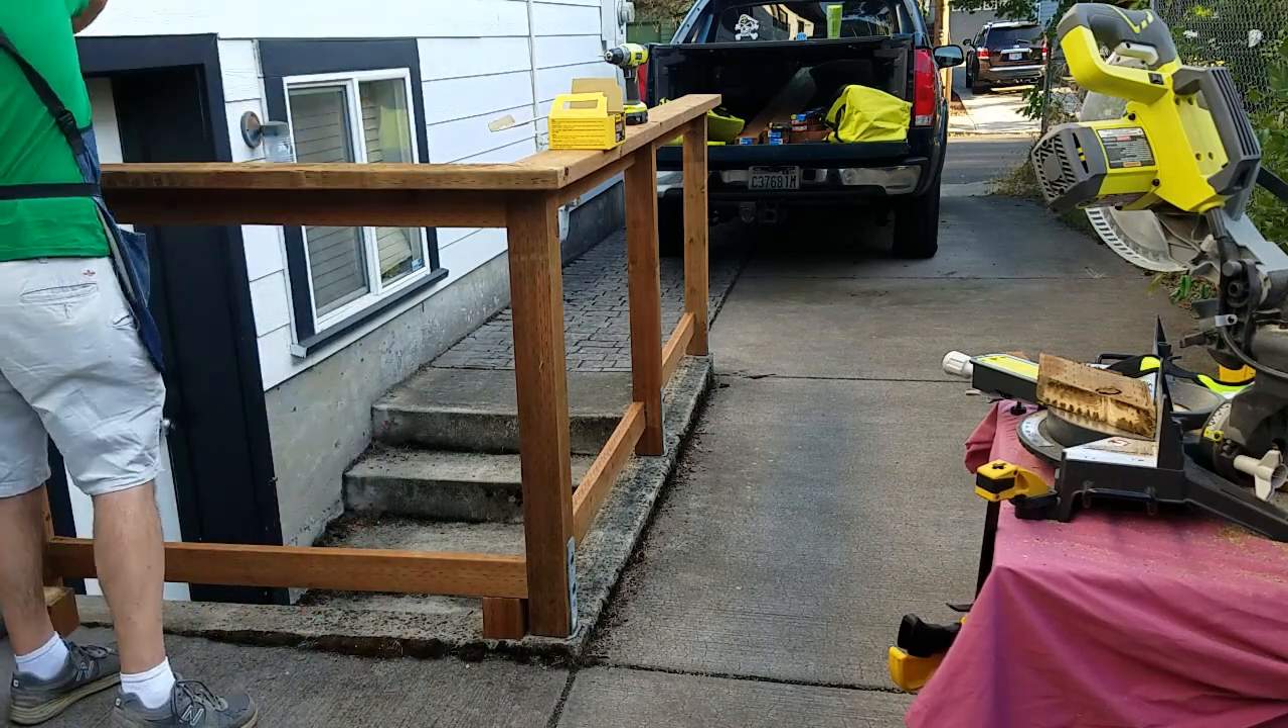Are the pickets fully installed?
No.